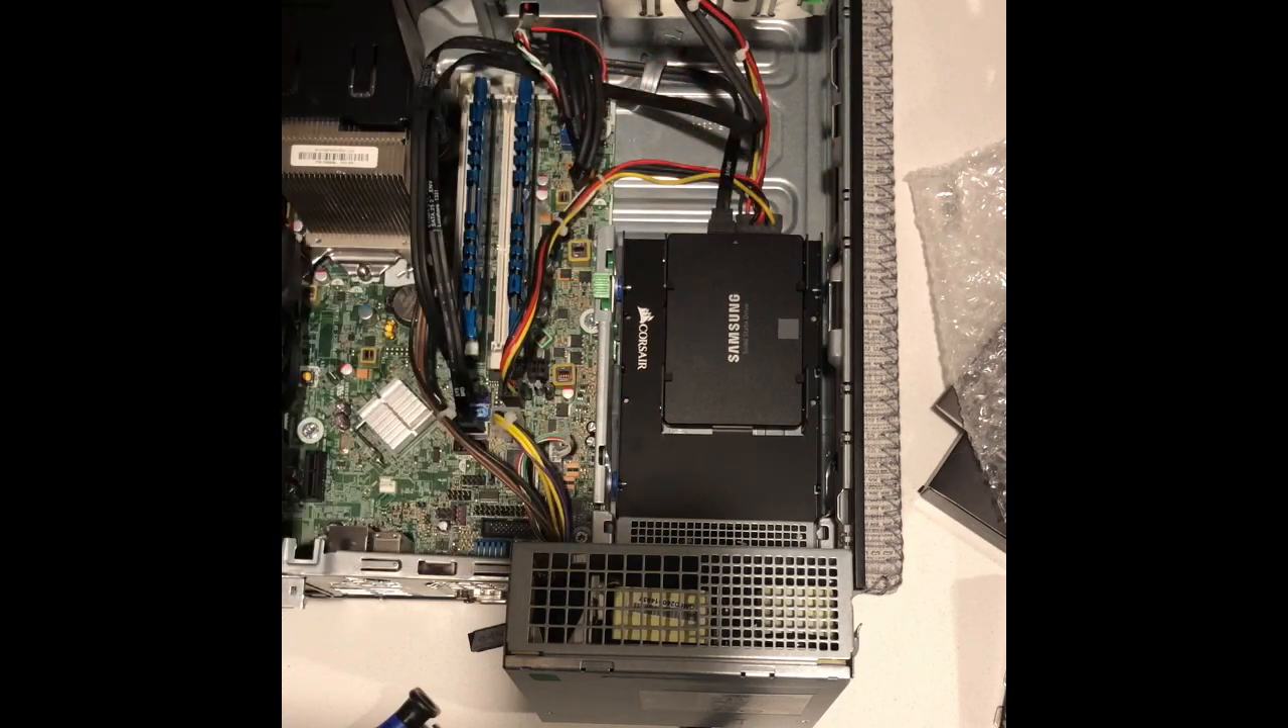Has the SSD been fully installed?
Yes.